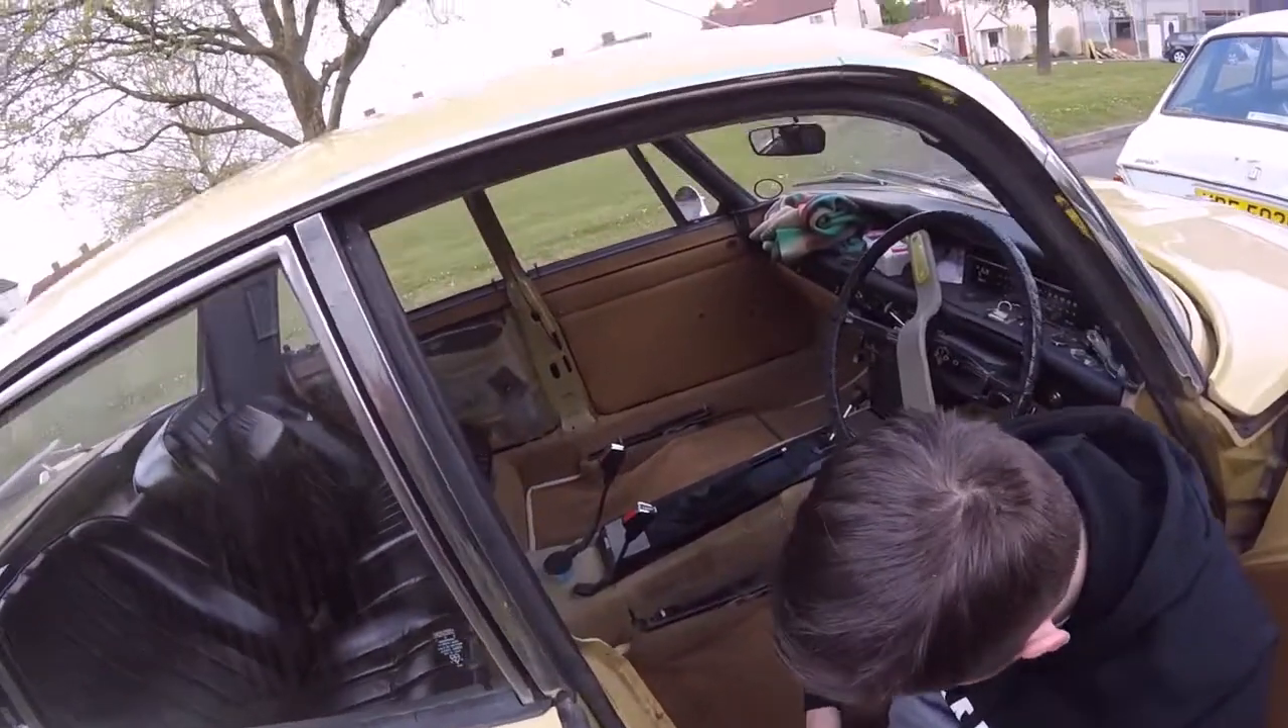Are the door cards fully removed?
No.